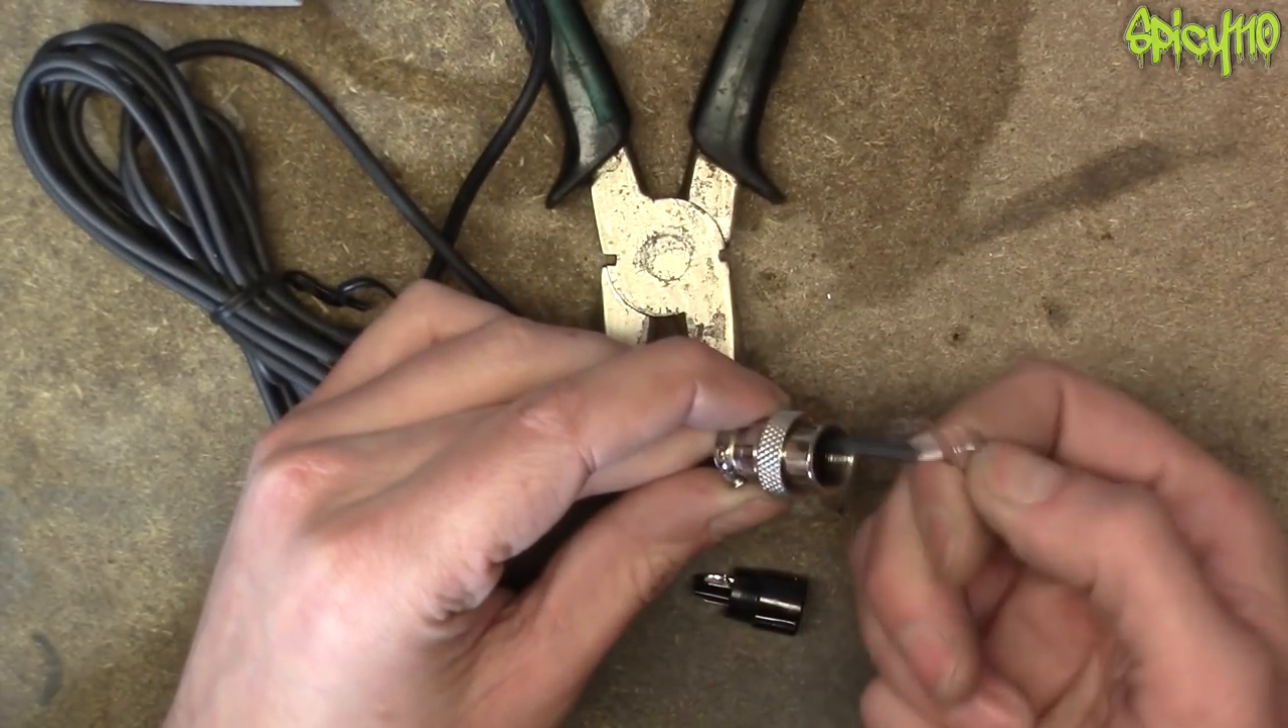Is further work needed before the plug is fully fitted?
Yes.